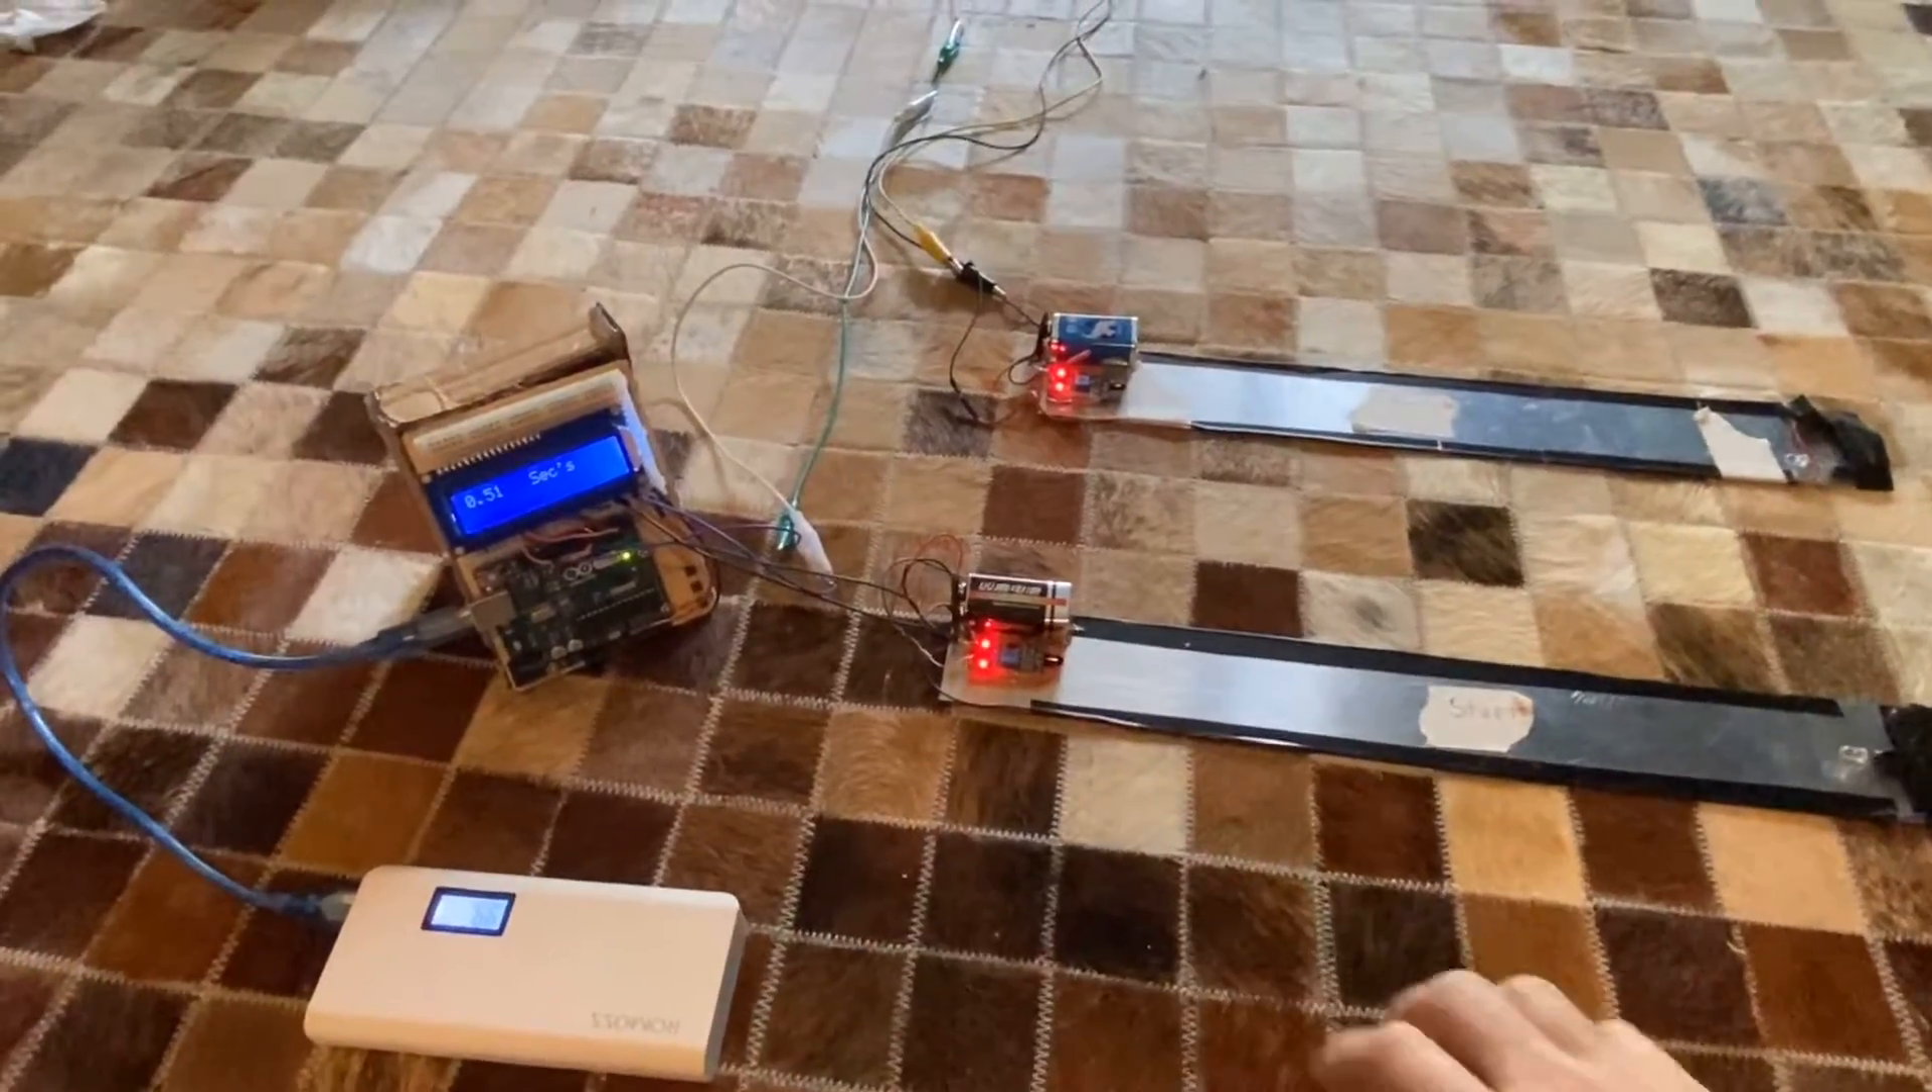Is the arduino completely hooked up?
Yes.